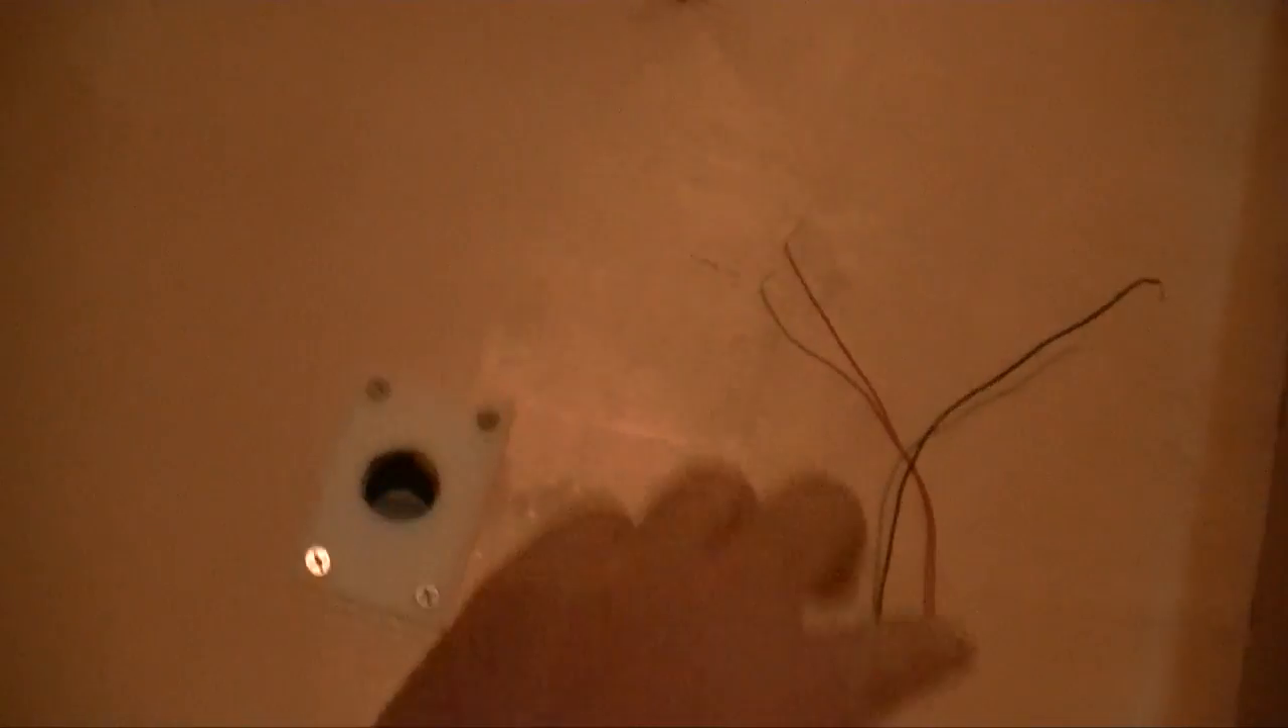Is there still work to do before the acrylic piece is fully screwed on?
No.